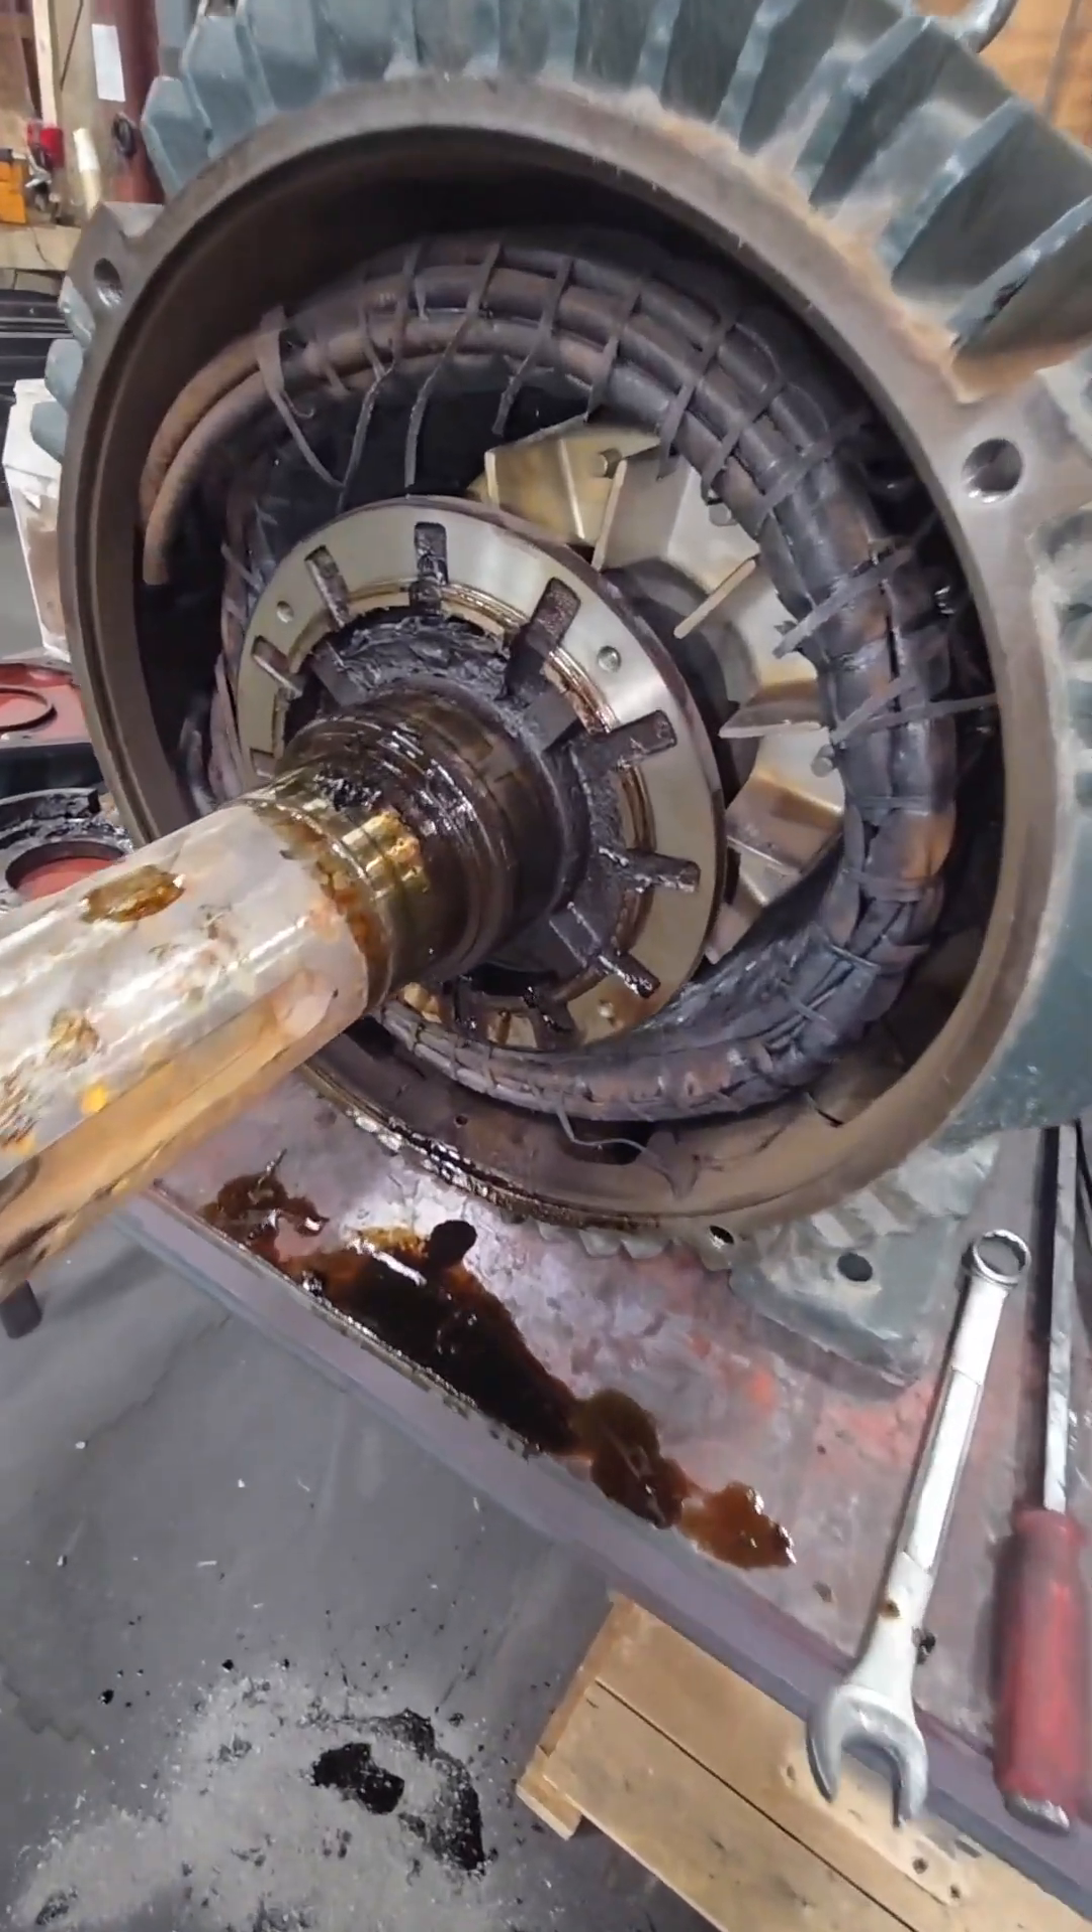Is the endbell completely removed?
Yes.